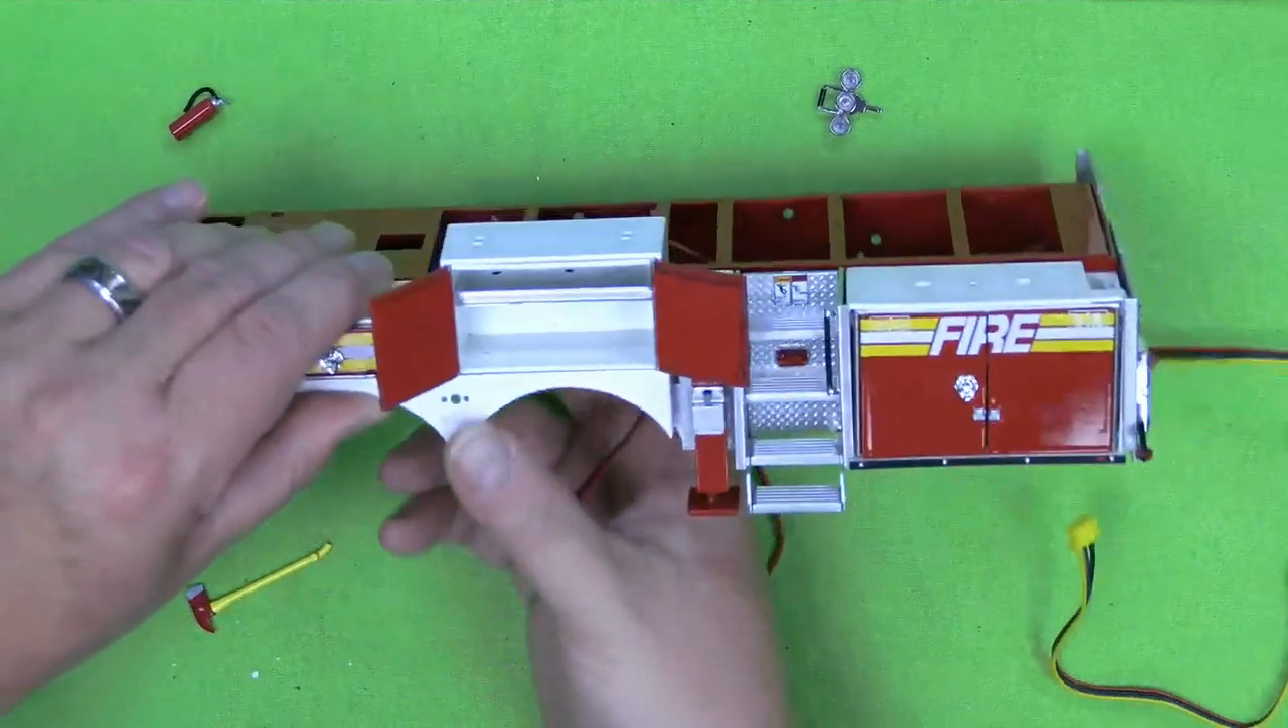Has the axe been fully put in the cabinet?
No.